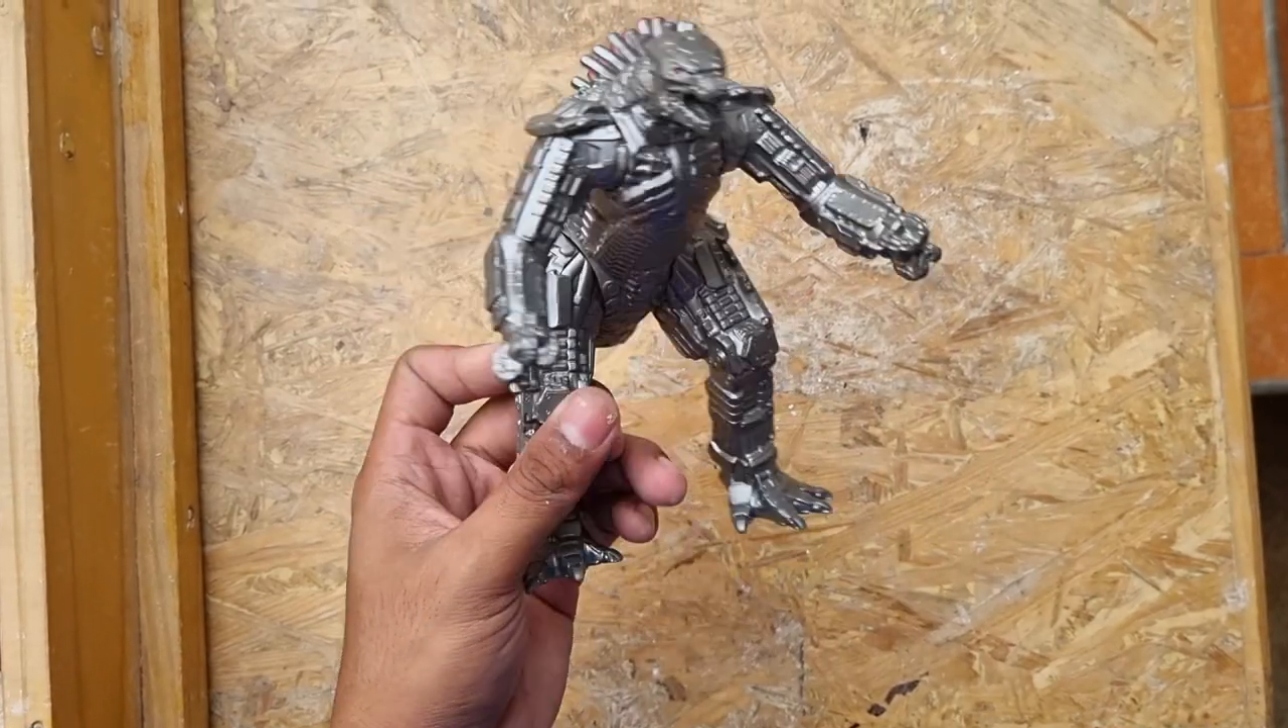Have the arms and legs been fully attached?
Yes.